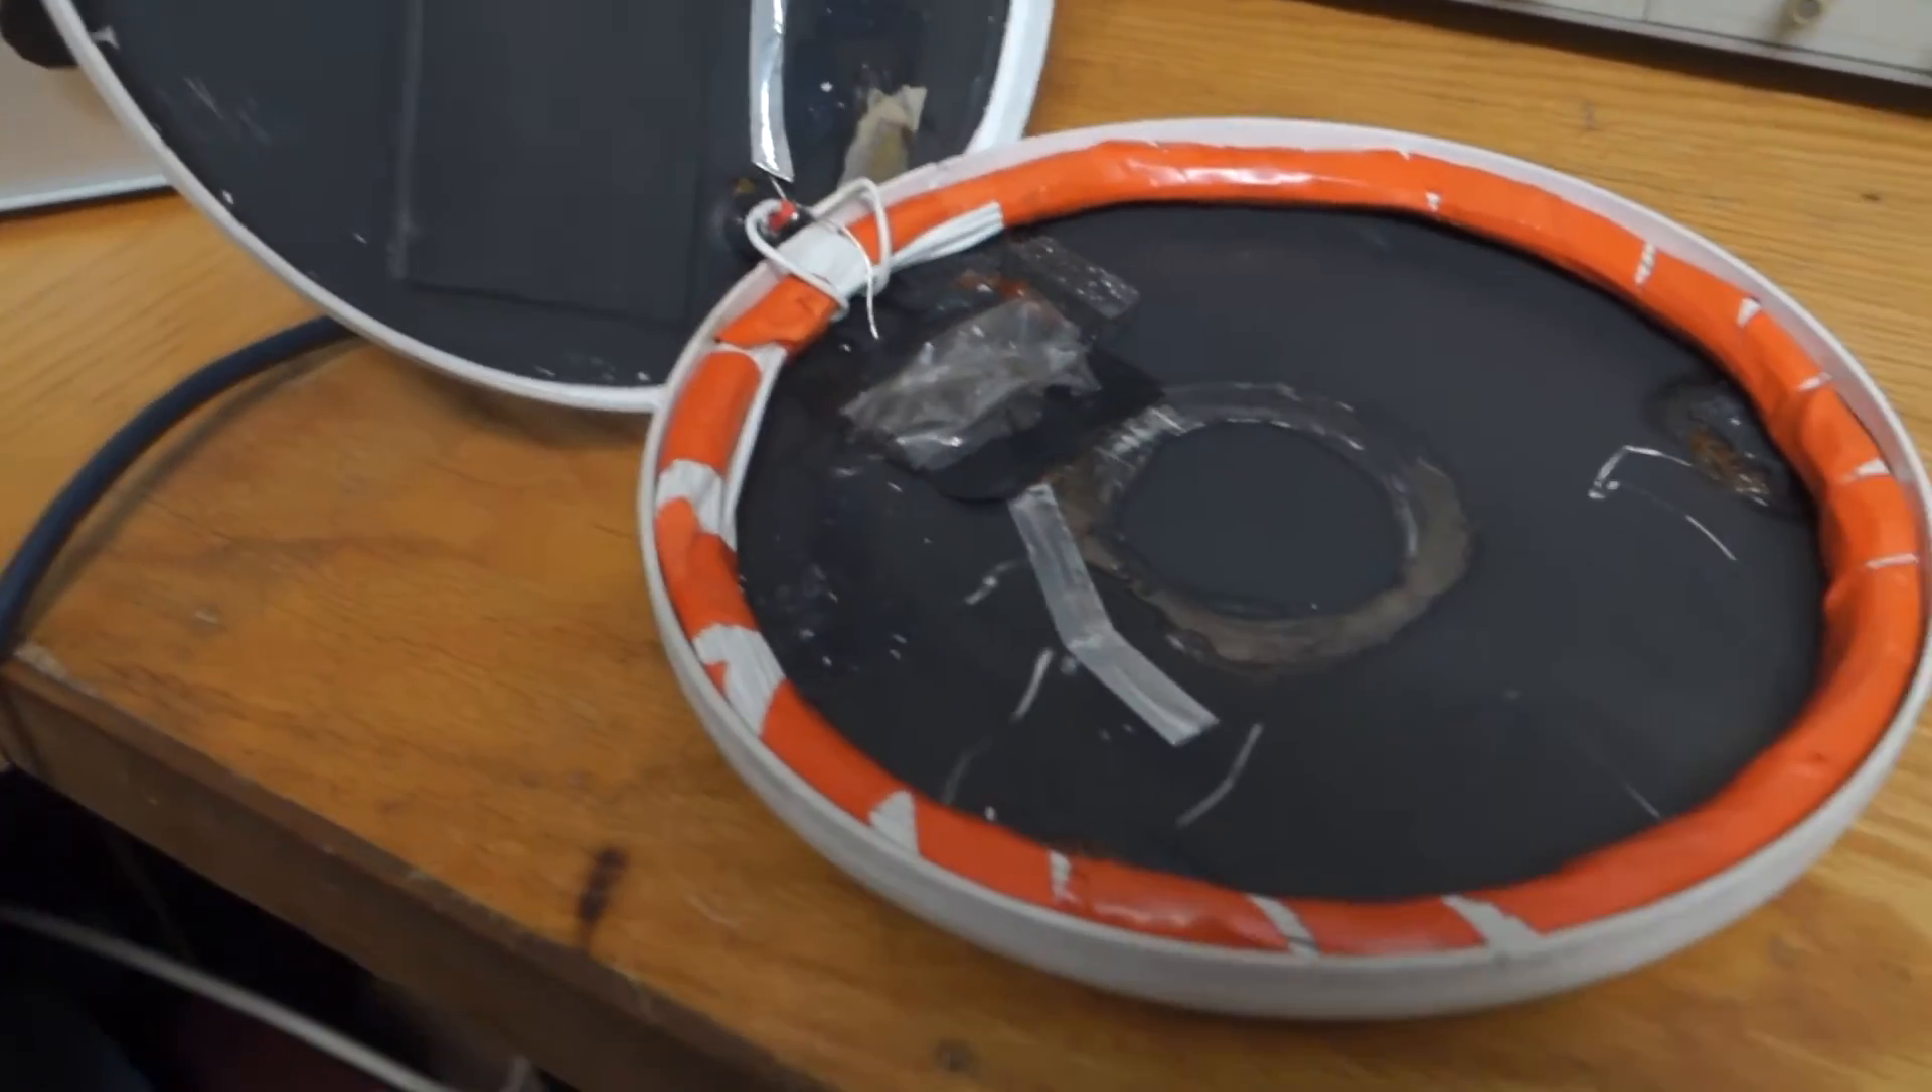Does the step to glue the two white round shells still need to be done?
Yes.